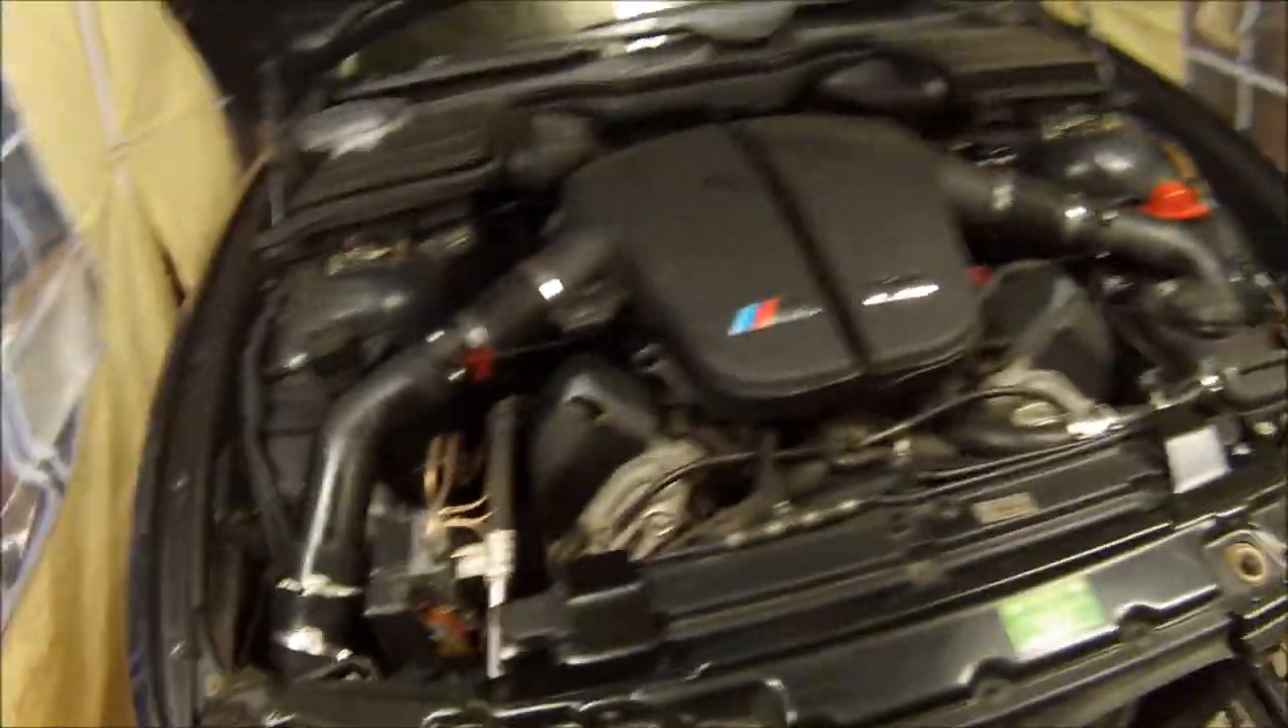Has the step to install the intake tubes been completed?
Yes.